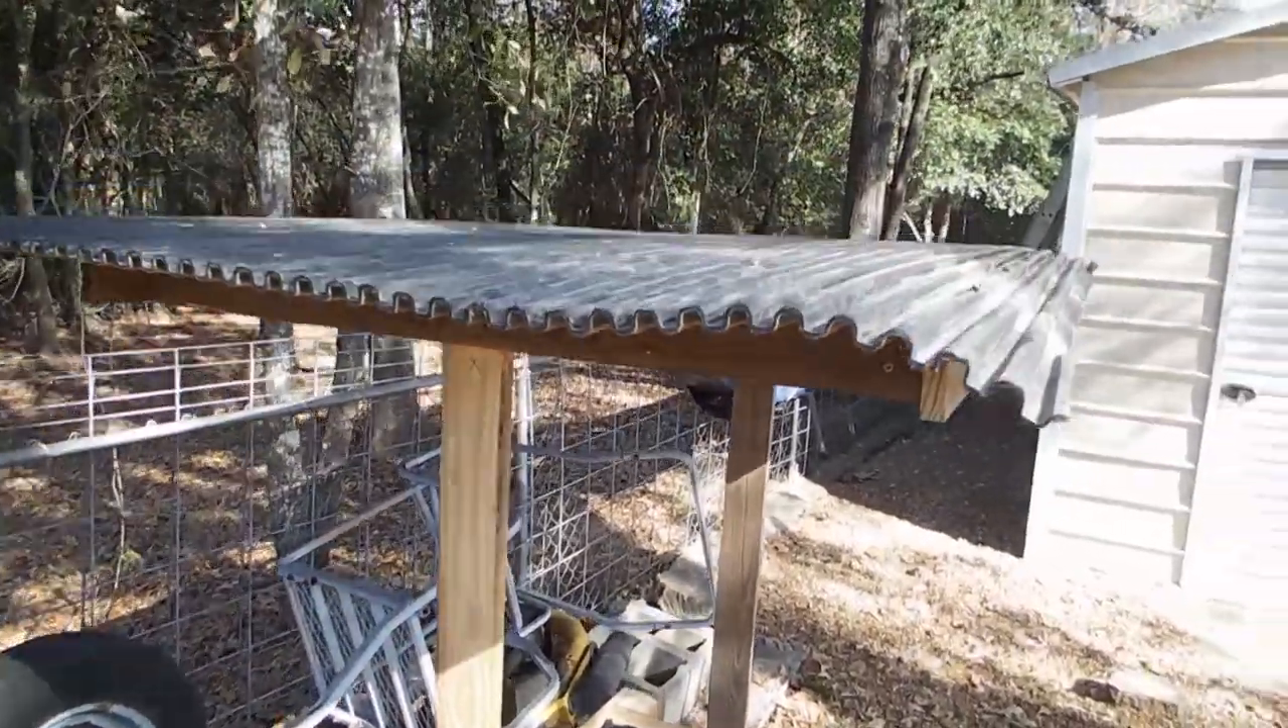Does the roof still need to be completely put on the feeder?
No.